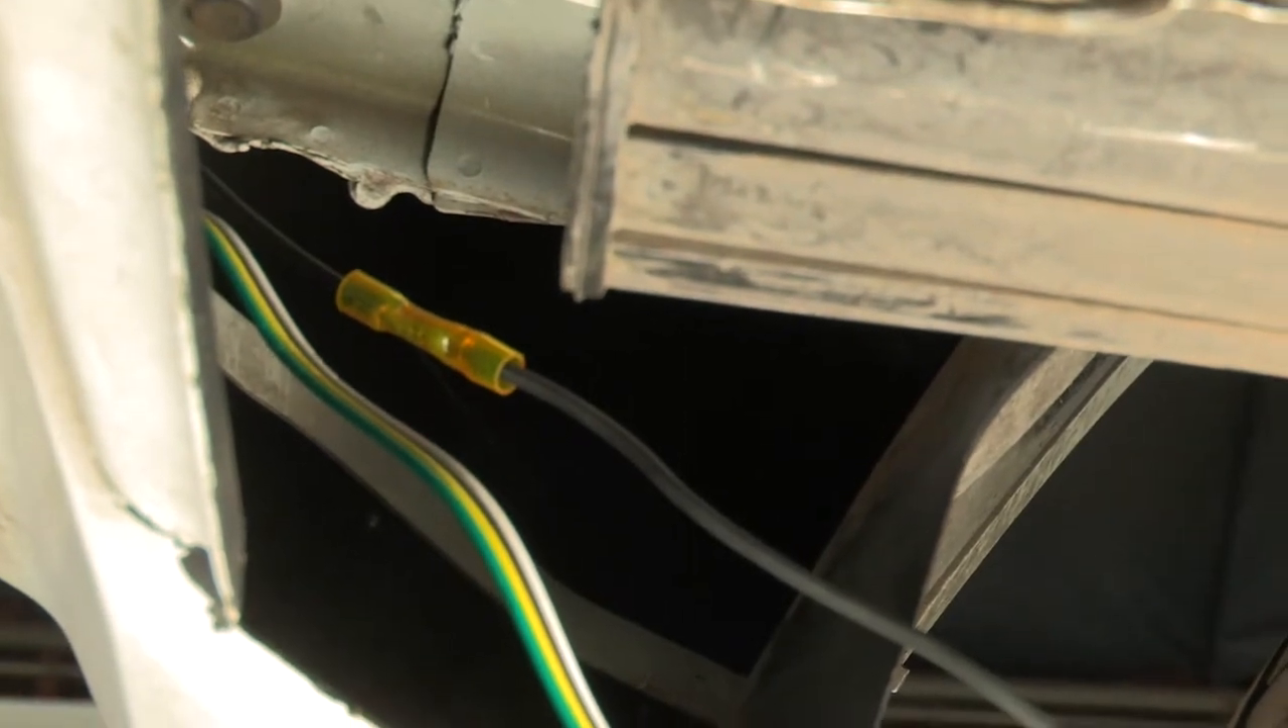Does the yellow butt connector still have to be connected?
No.